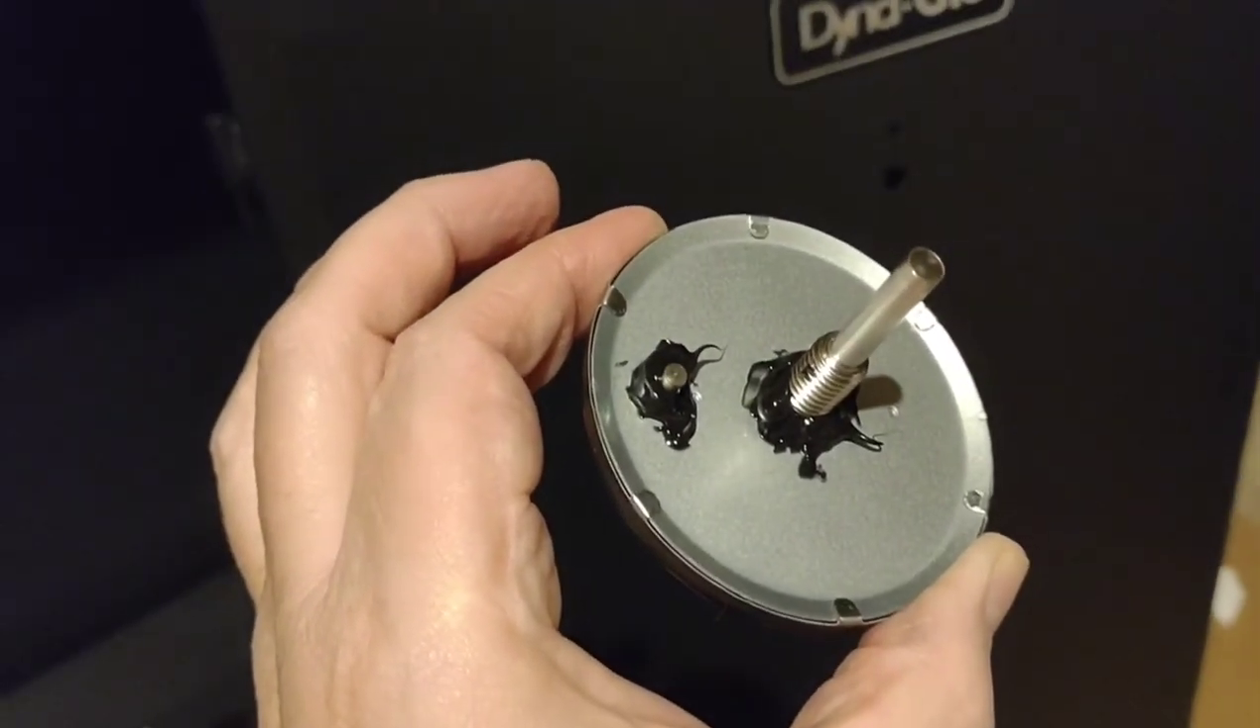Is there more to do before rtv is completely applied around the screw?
No.